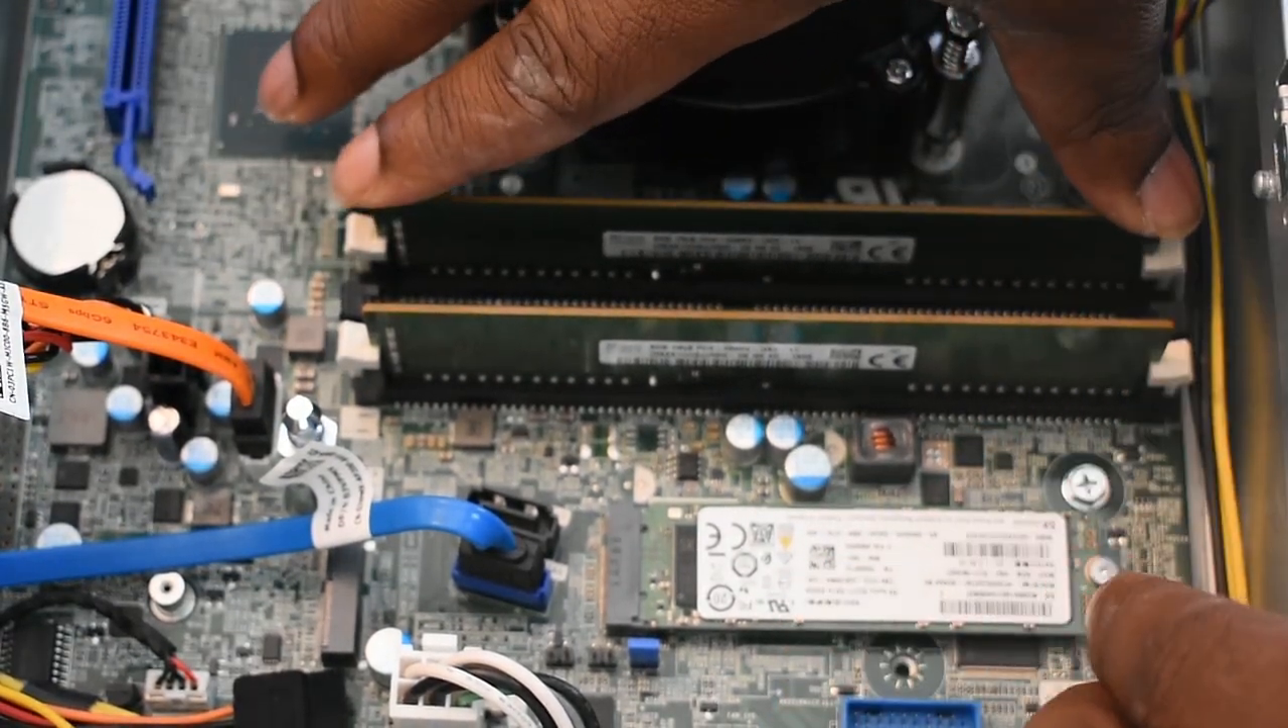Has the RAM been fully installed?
Yes.